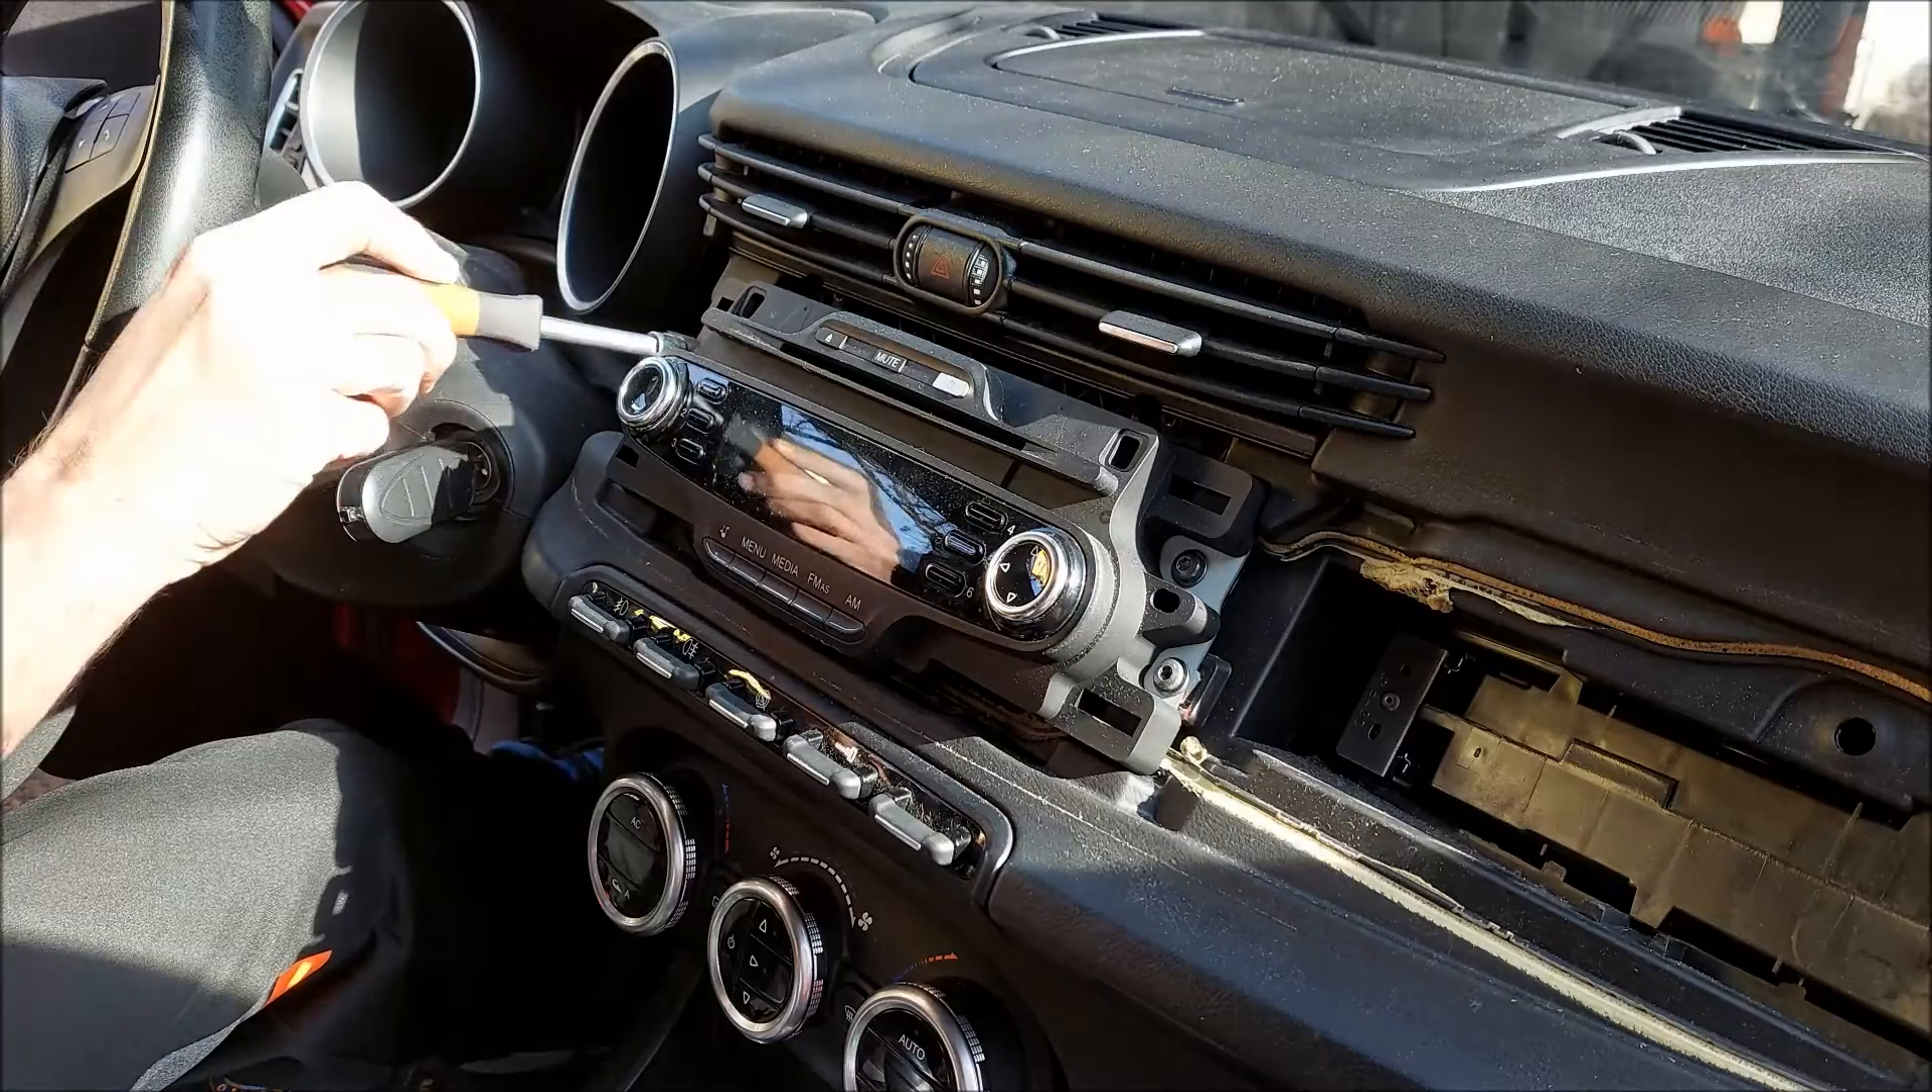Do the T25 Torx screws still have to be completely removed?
Yes.